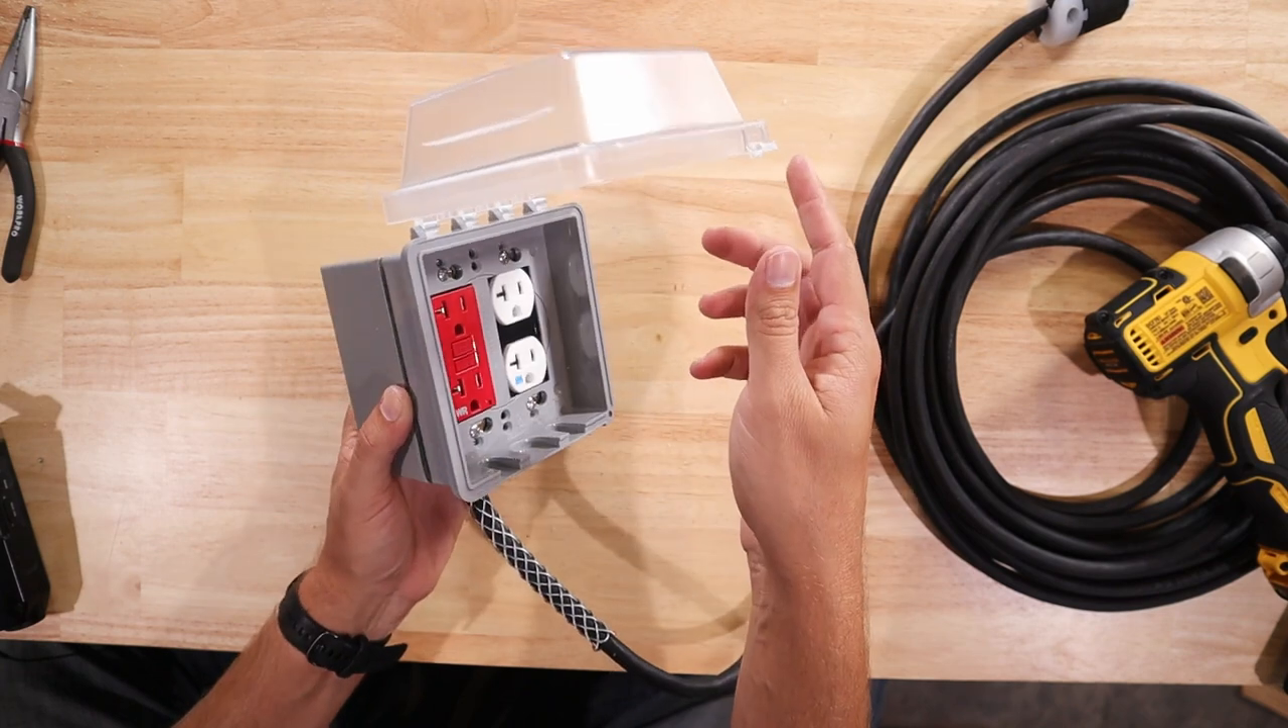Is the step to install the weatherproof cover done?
Yes.